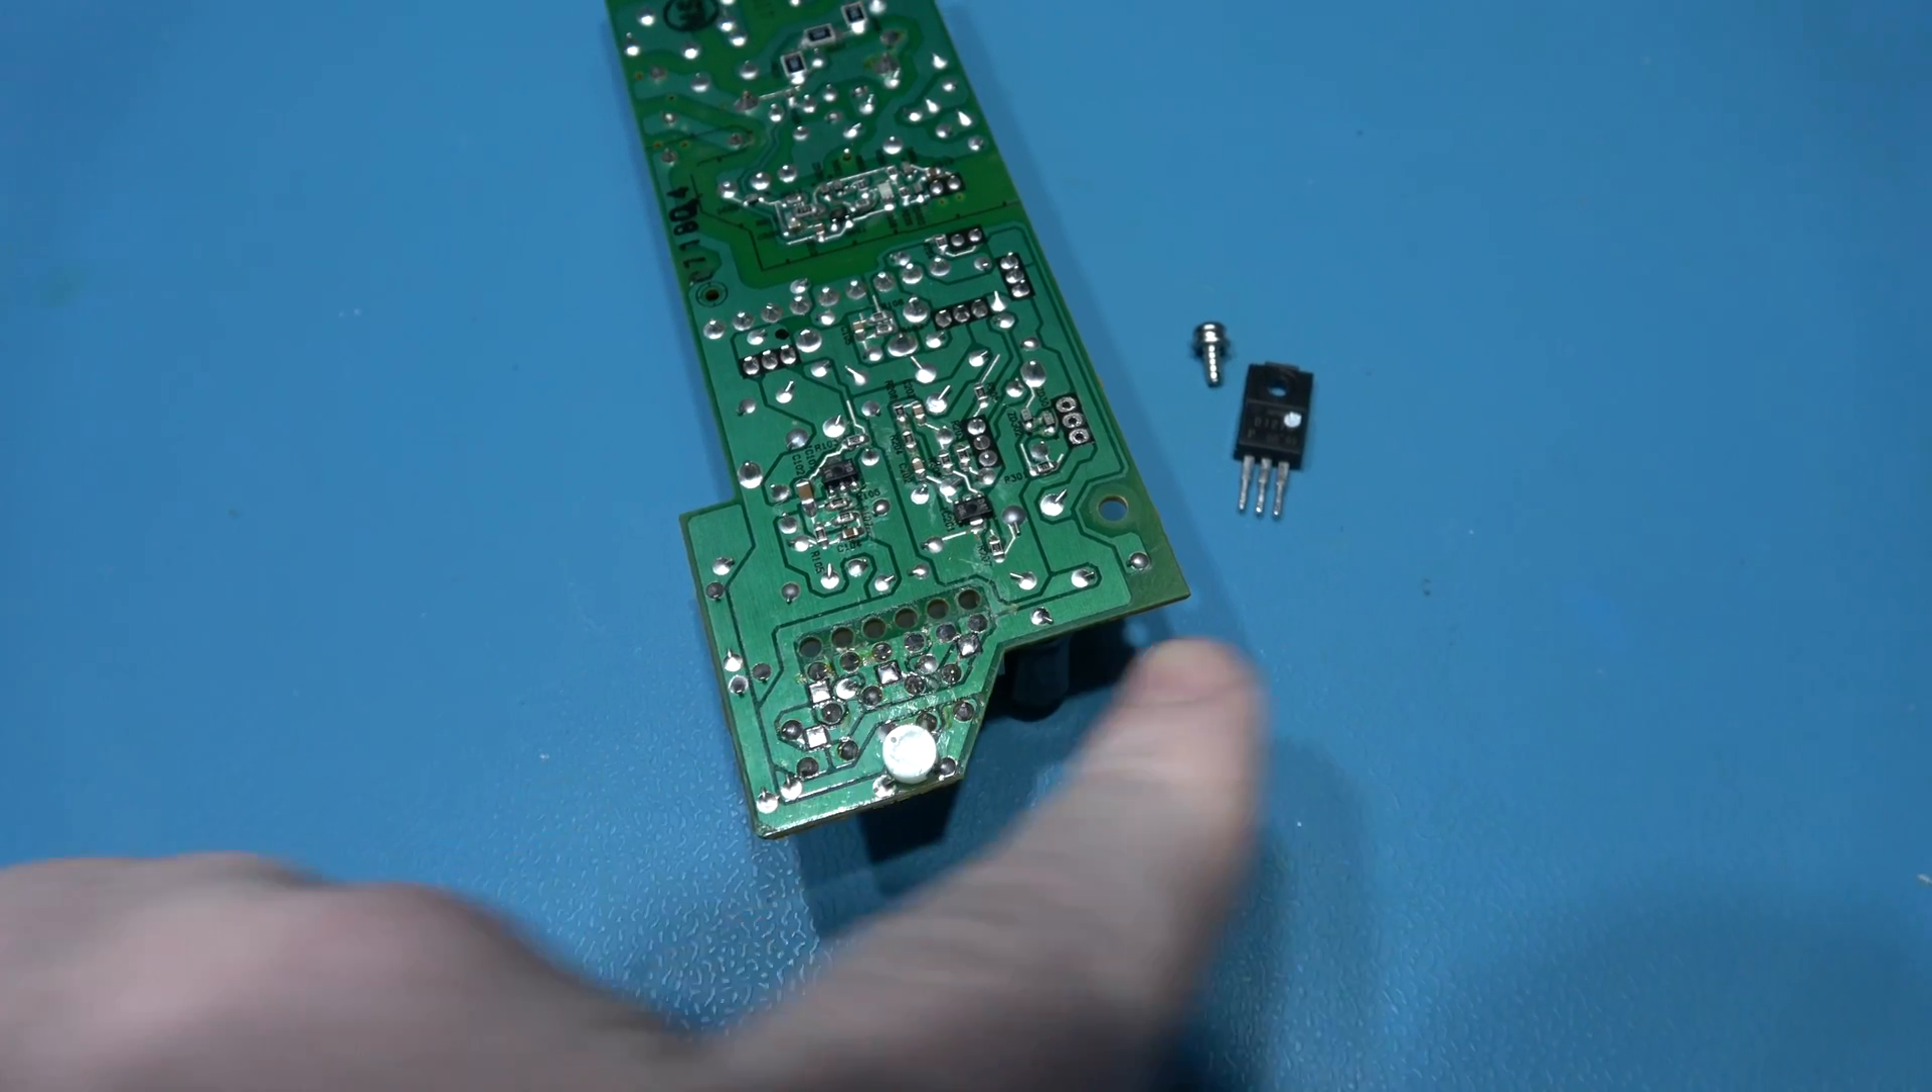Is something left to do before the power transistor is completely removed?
No.